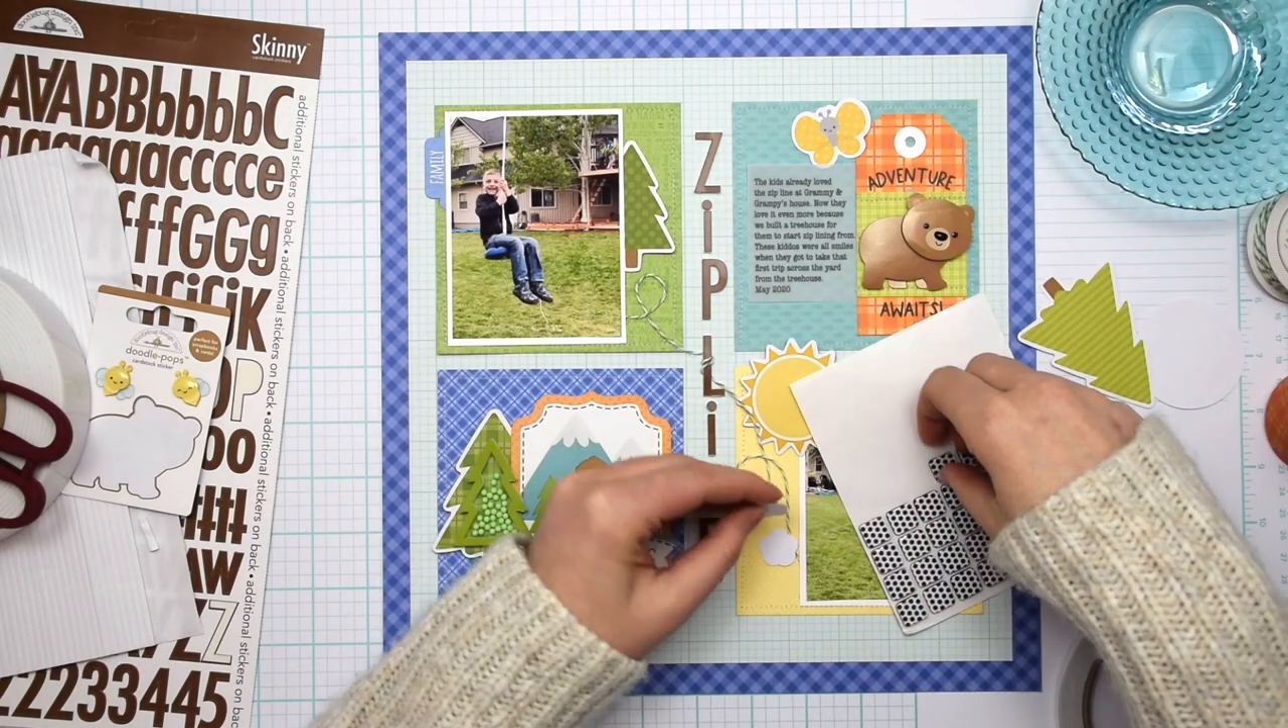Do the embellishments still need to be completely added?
Yes.